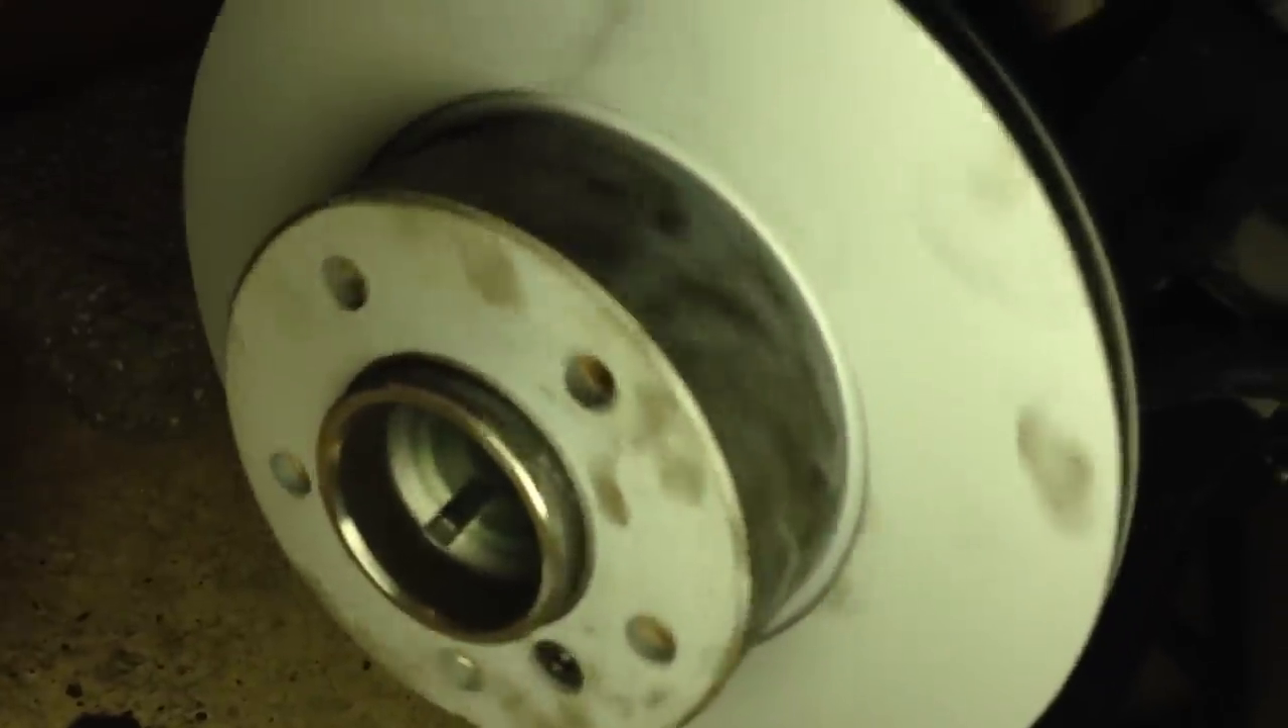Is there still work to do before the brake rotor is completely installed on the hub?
No.